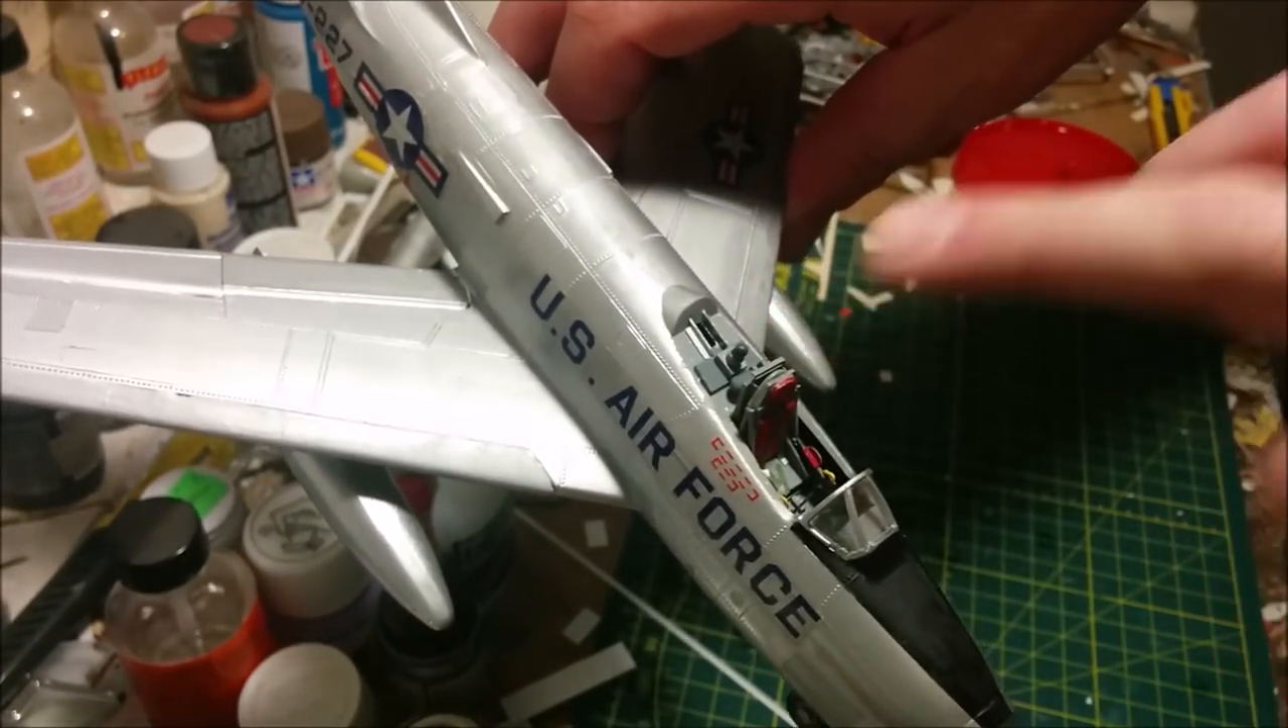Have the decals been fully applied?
Yes.